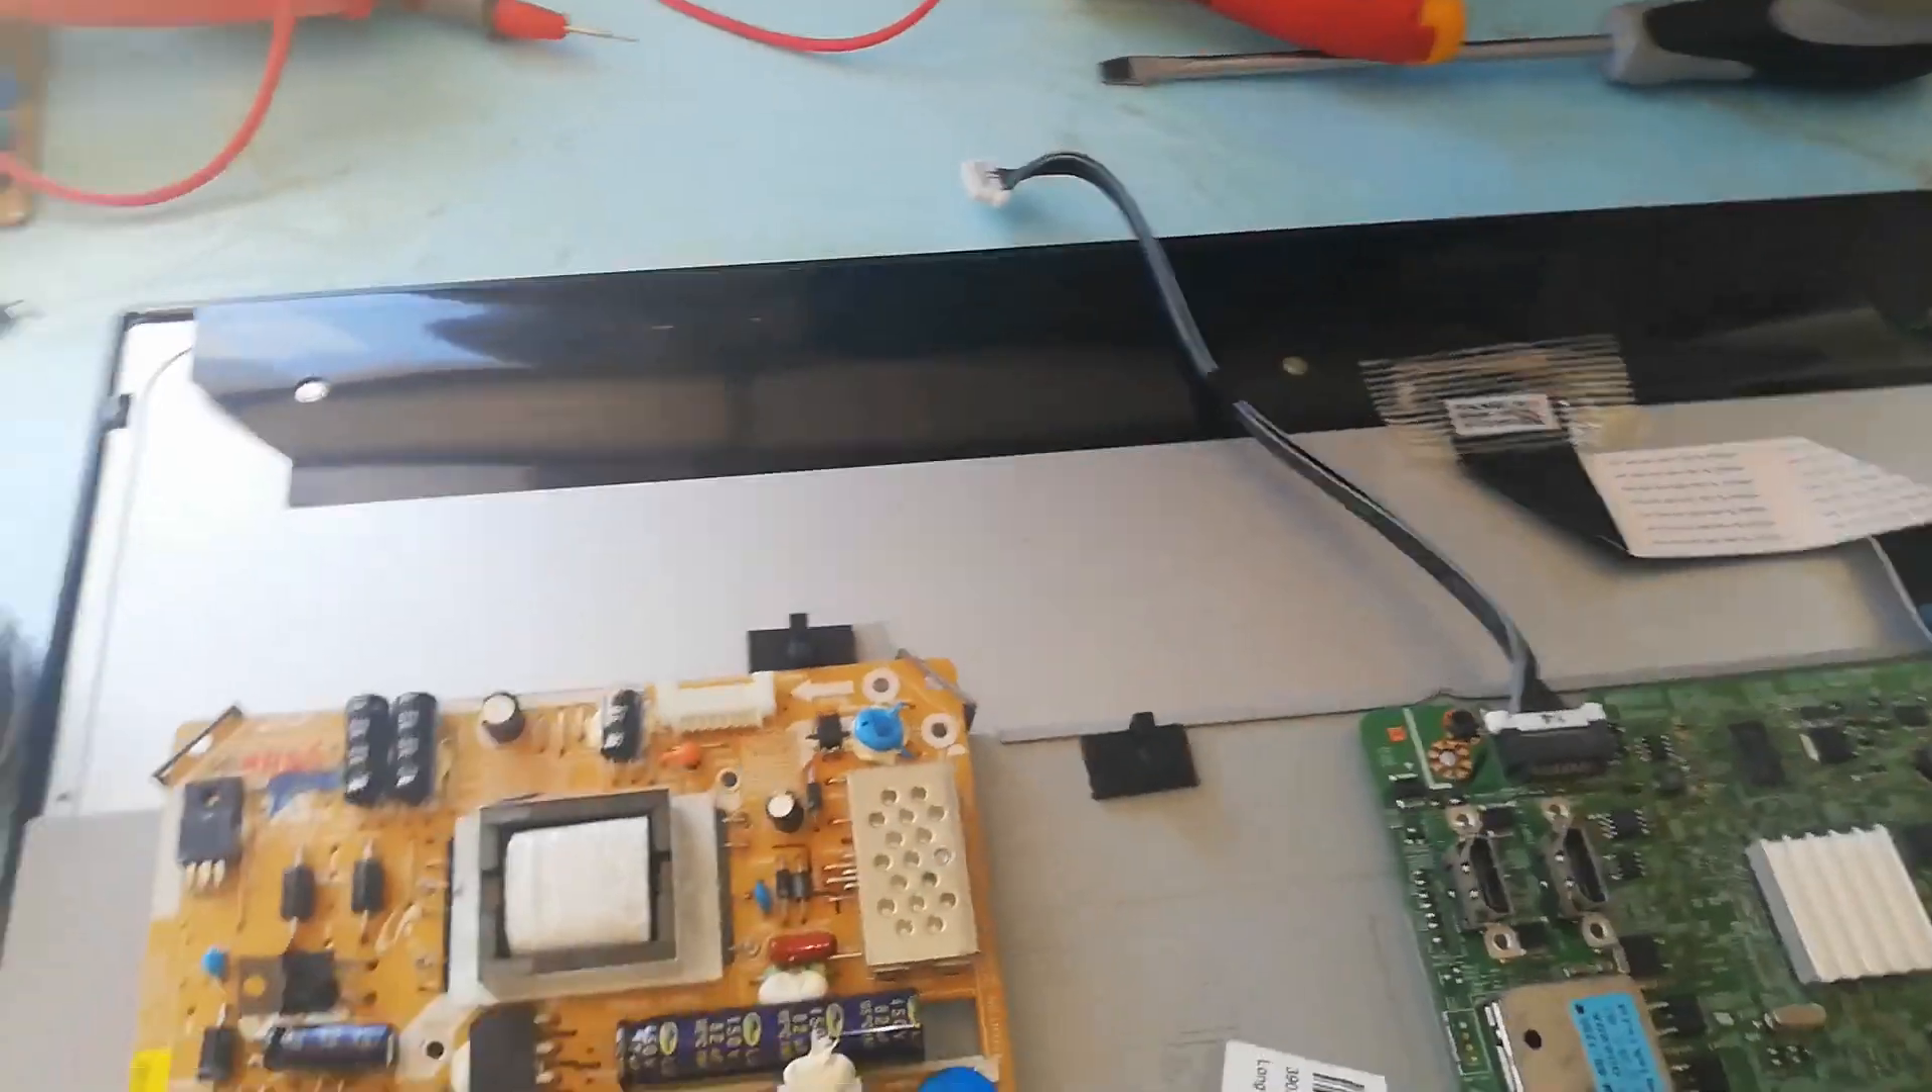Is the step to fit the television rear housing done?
No.